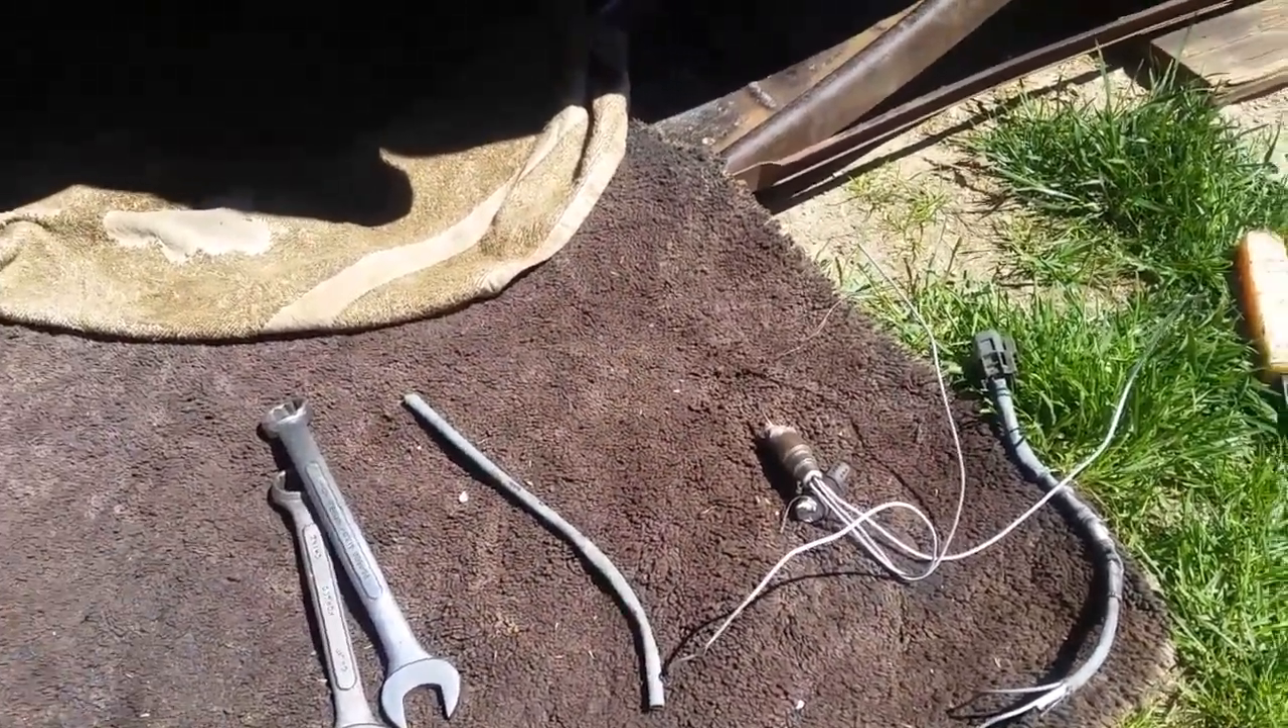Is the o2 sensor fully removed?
Yes.